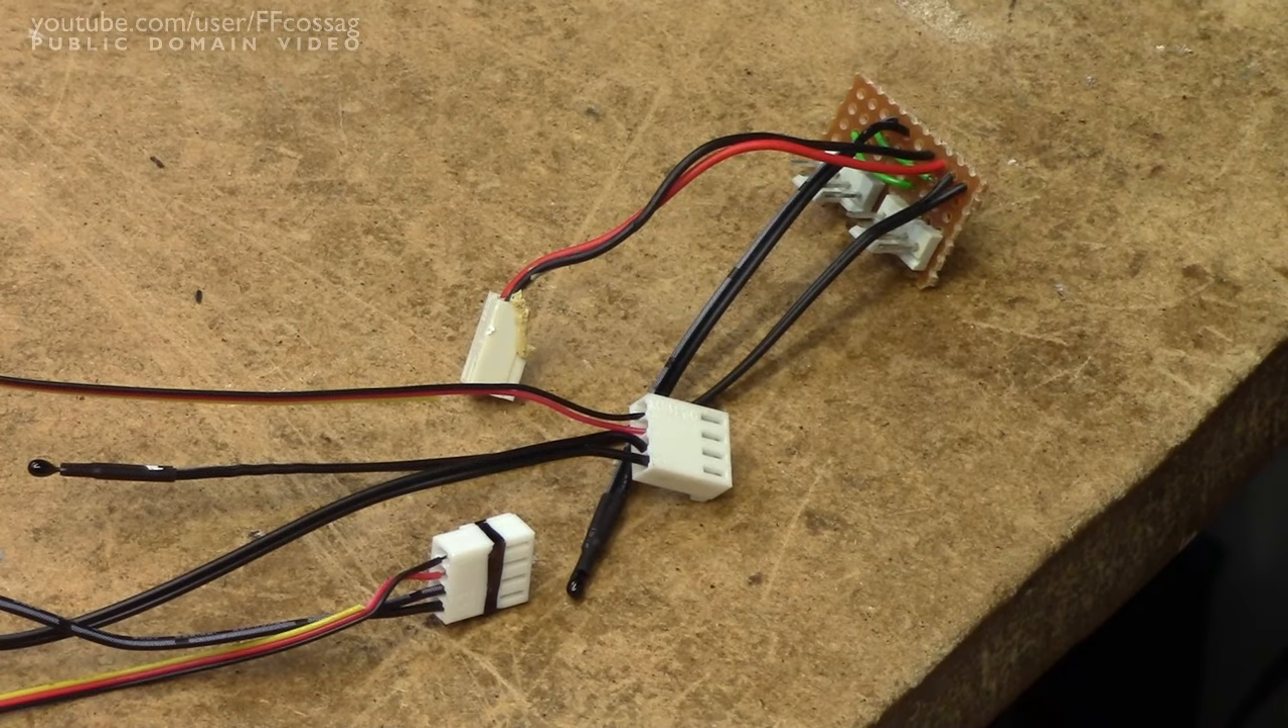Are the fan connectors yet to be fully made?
No.